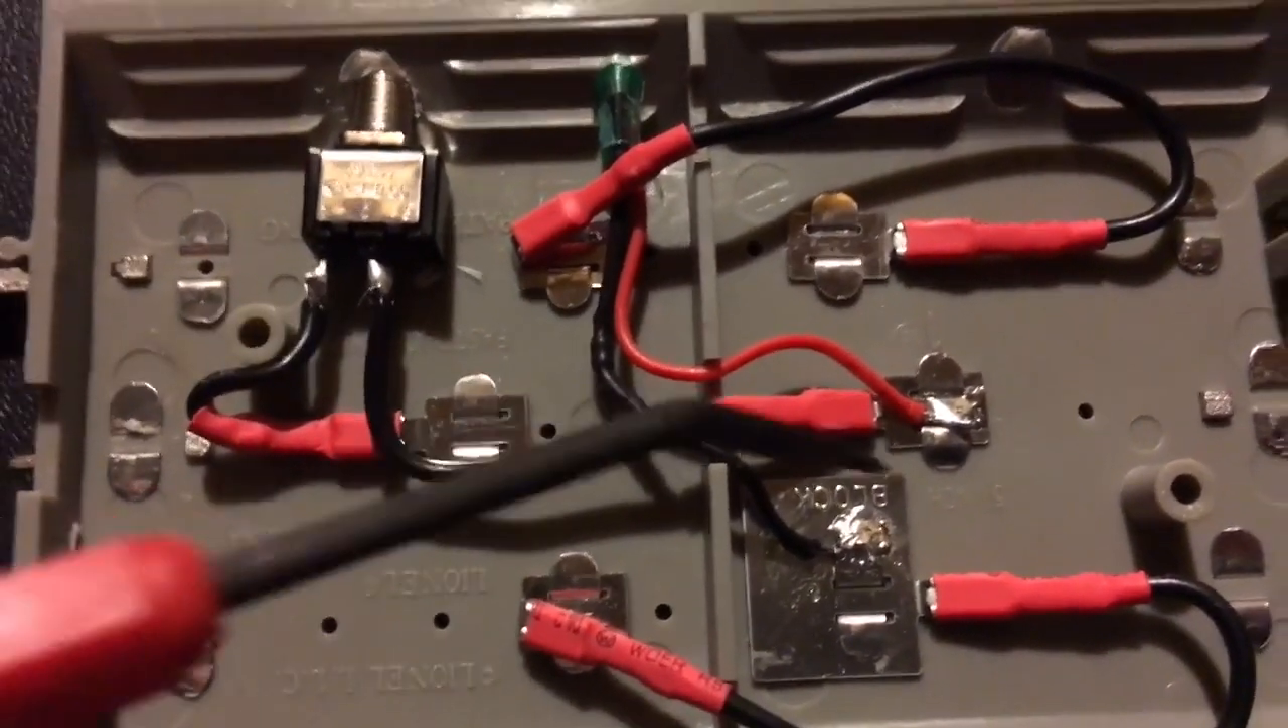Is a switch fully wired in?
Yes.